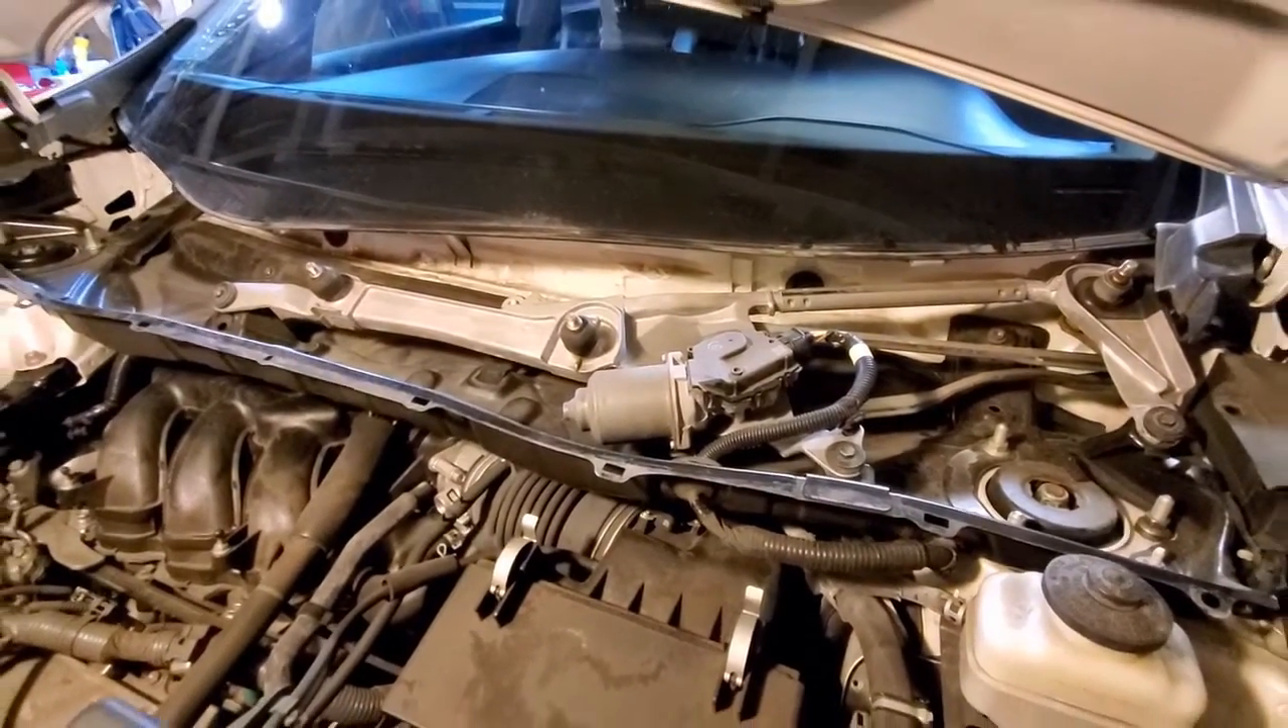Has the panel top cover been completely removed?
Yes.